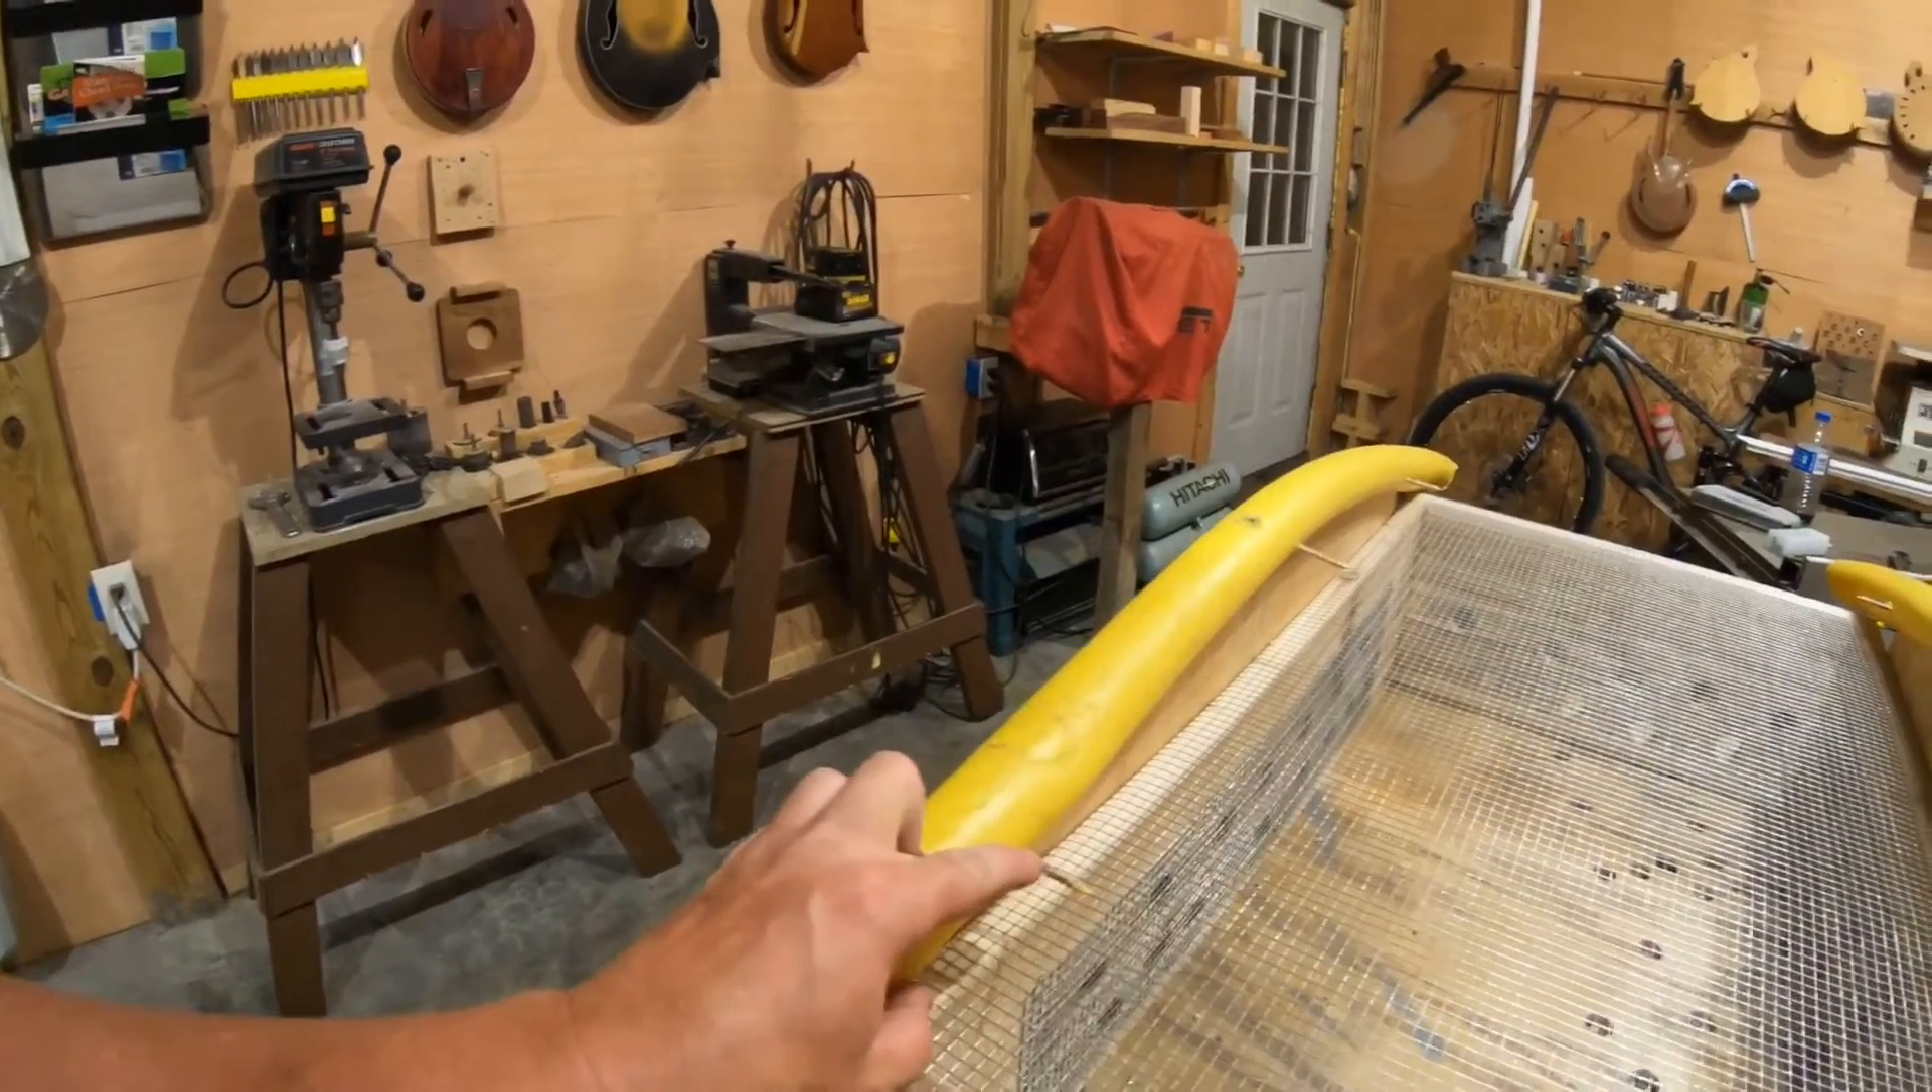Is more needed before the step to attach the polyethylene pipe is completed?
No.